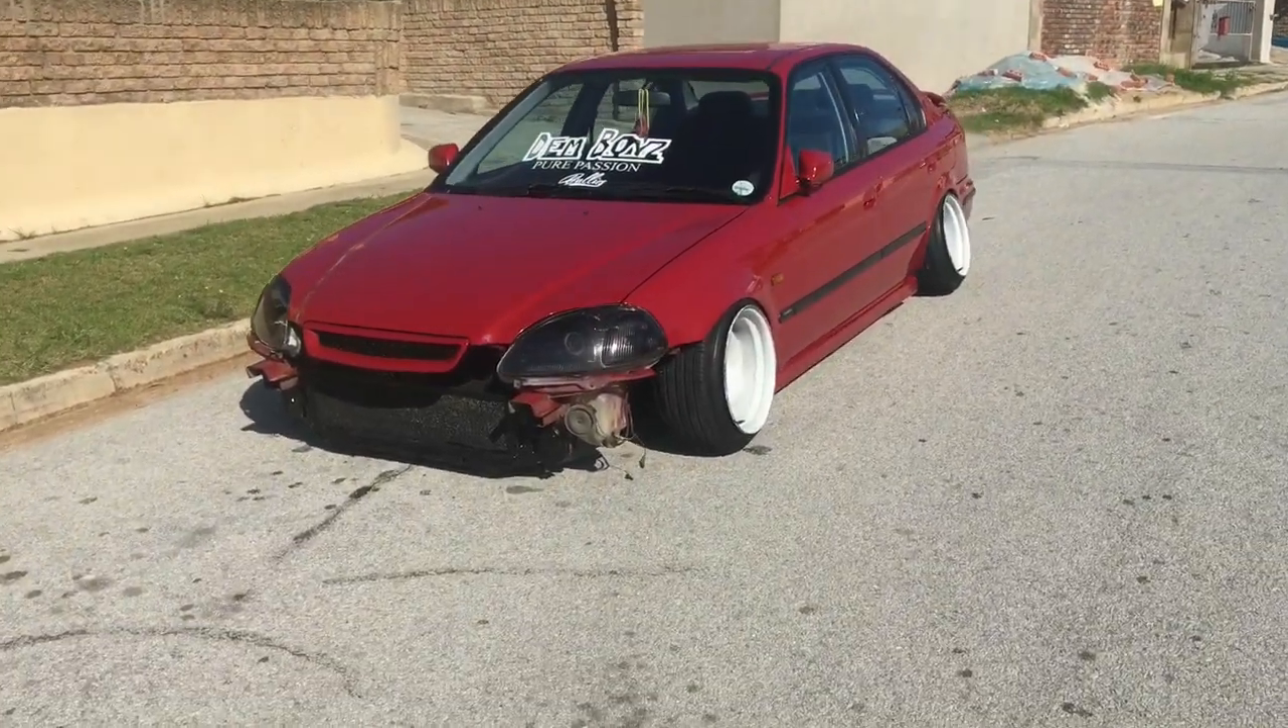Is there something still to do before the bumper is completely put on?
Yes.